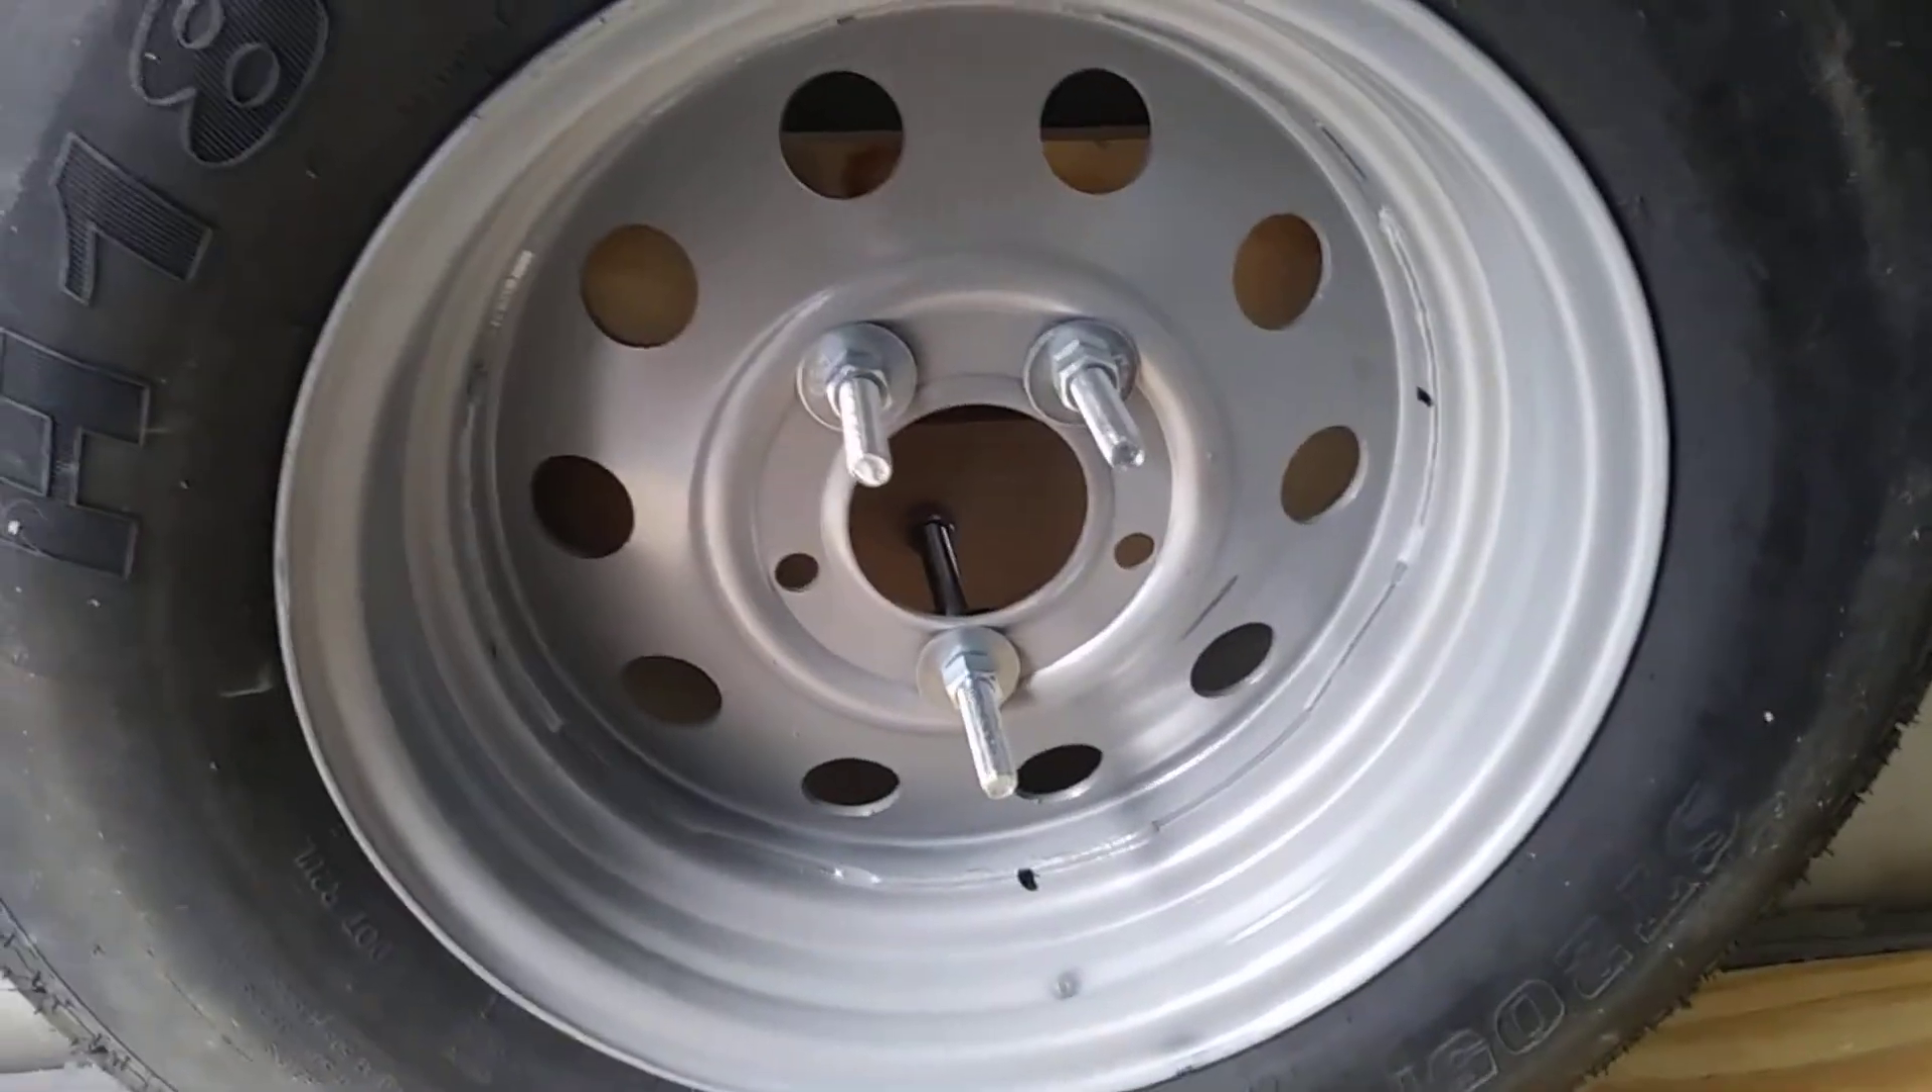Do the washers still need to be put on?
No.